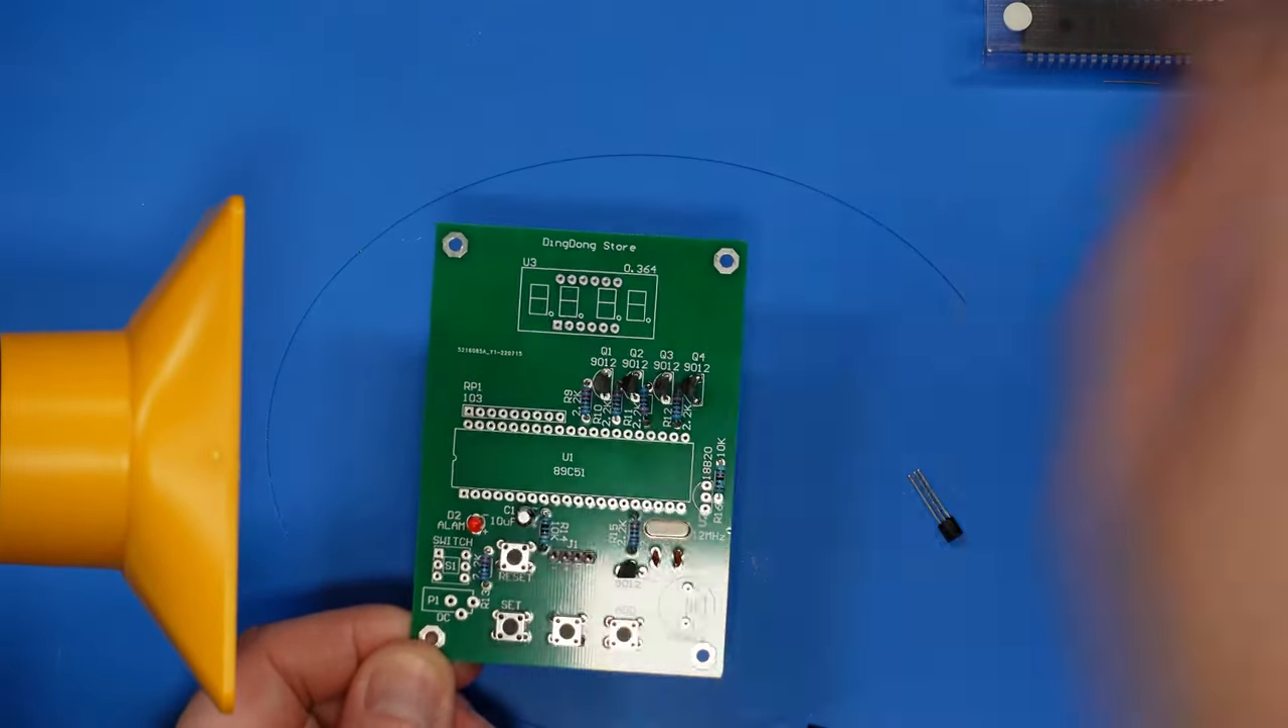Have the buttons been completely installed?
Yes.